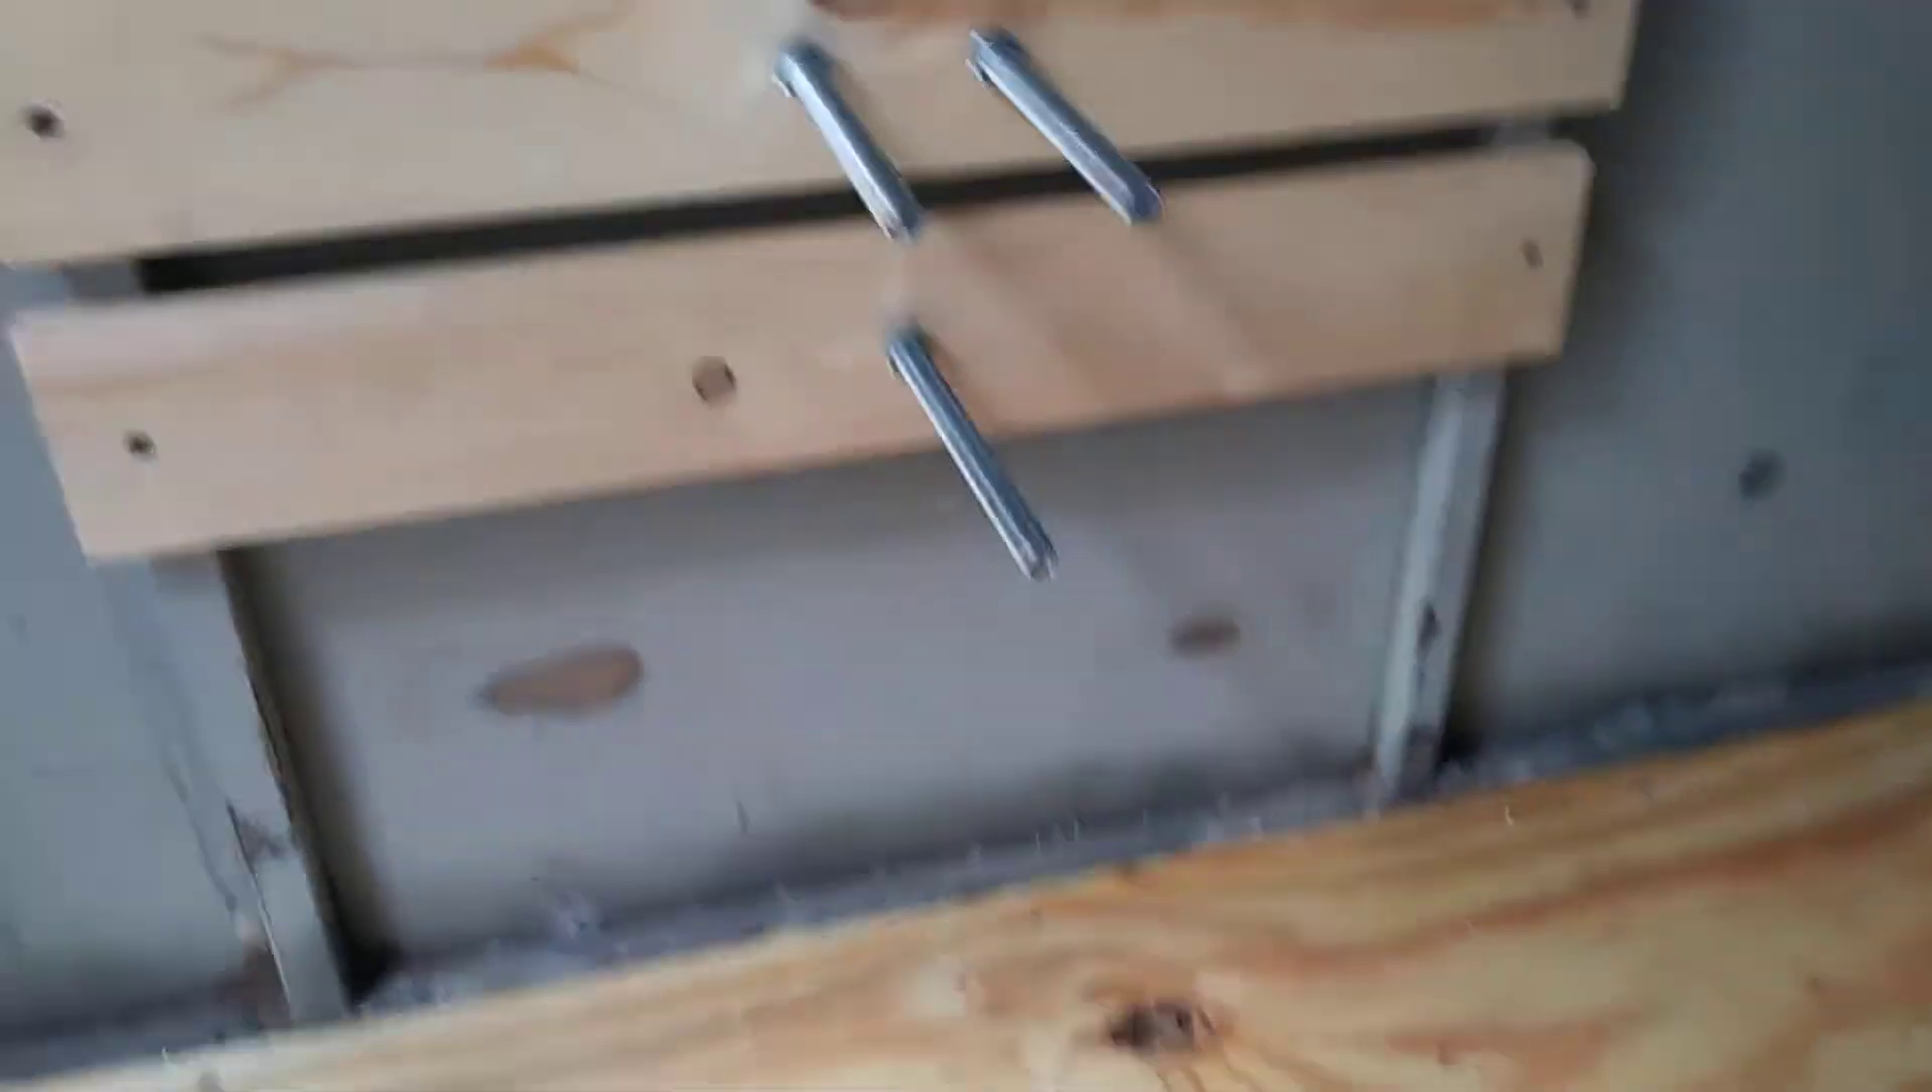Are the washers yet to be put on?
Yes.